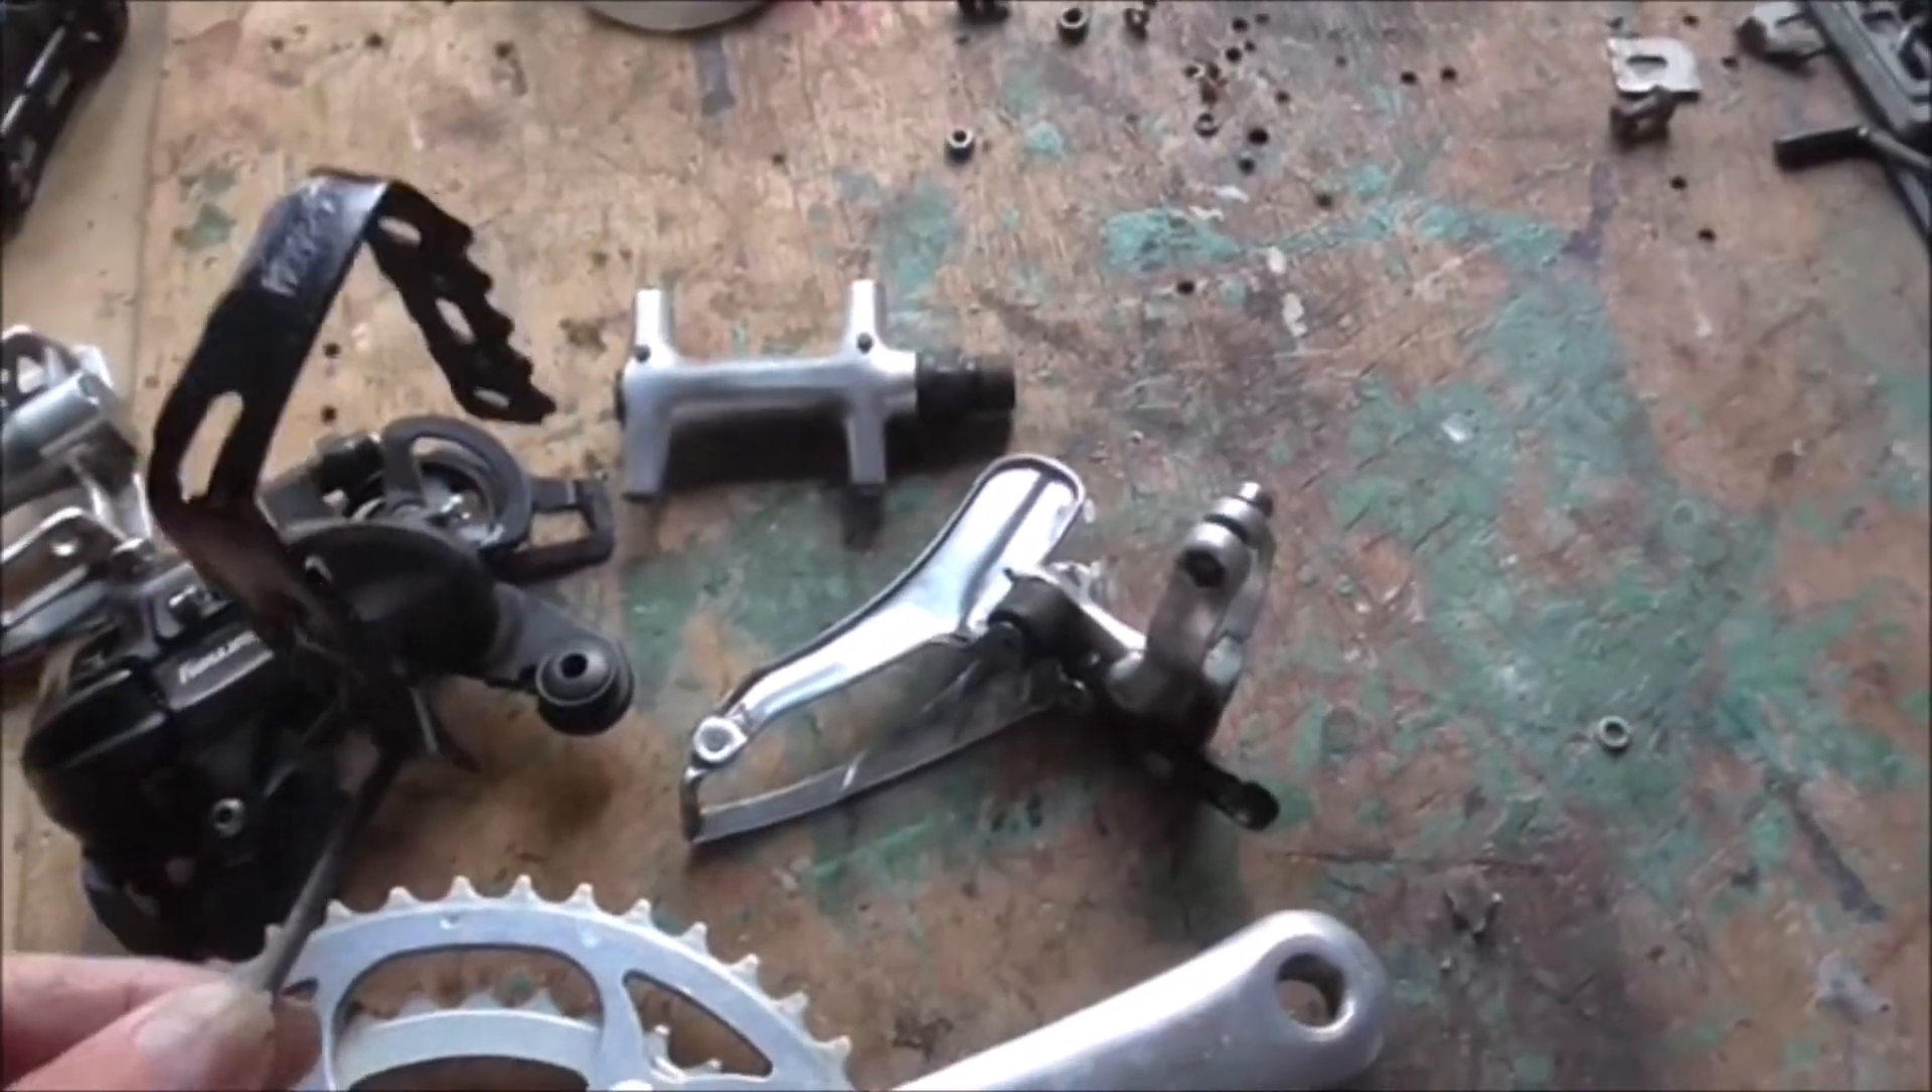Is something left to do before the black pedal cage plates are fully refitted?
Yes.